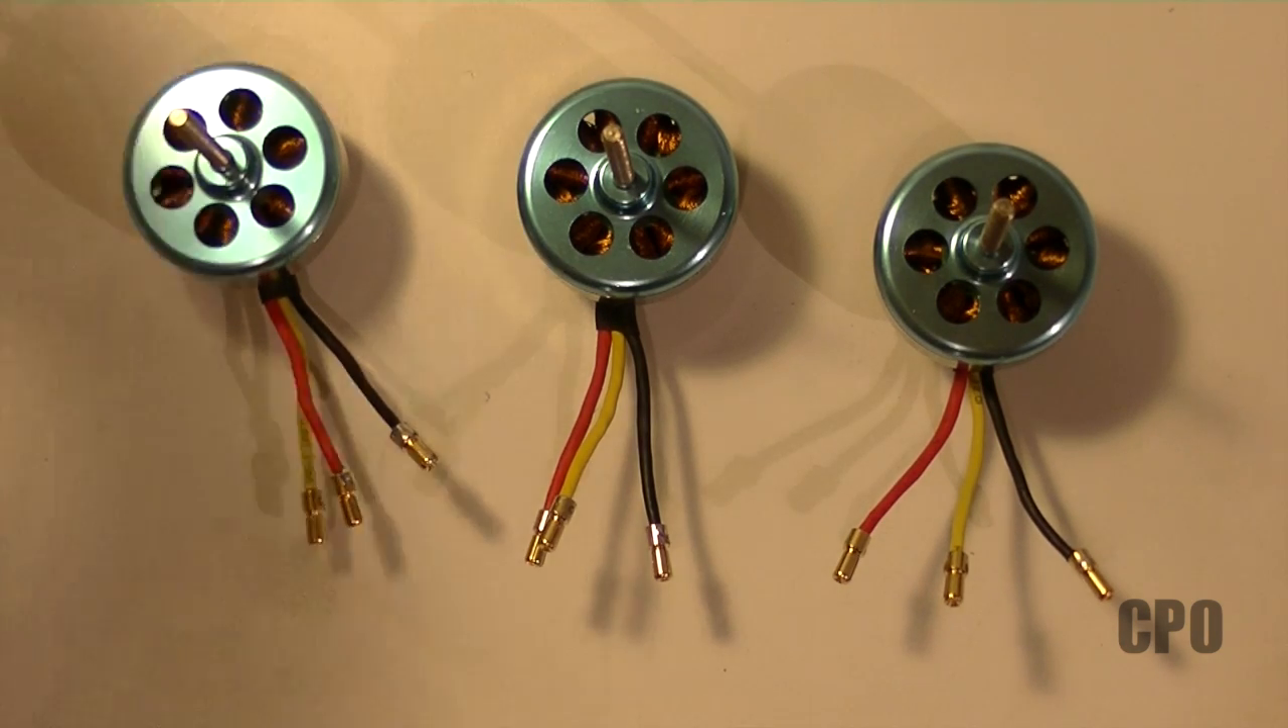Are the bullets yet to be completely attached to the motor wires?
No.